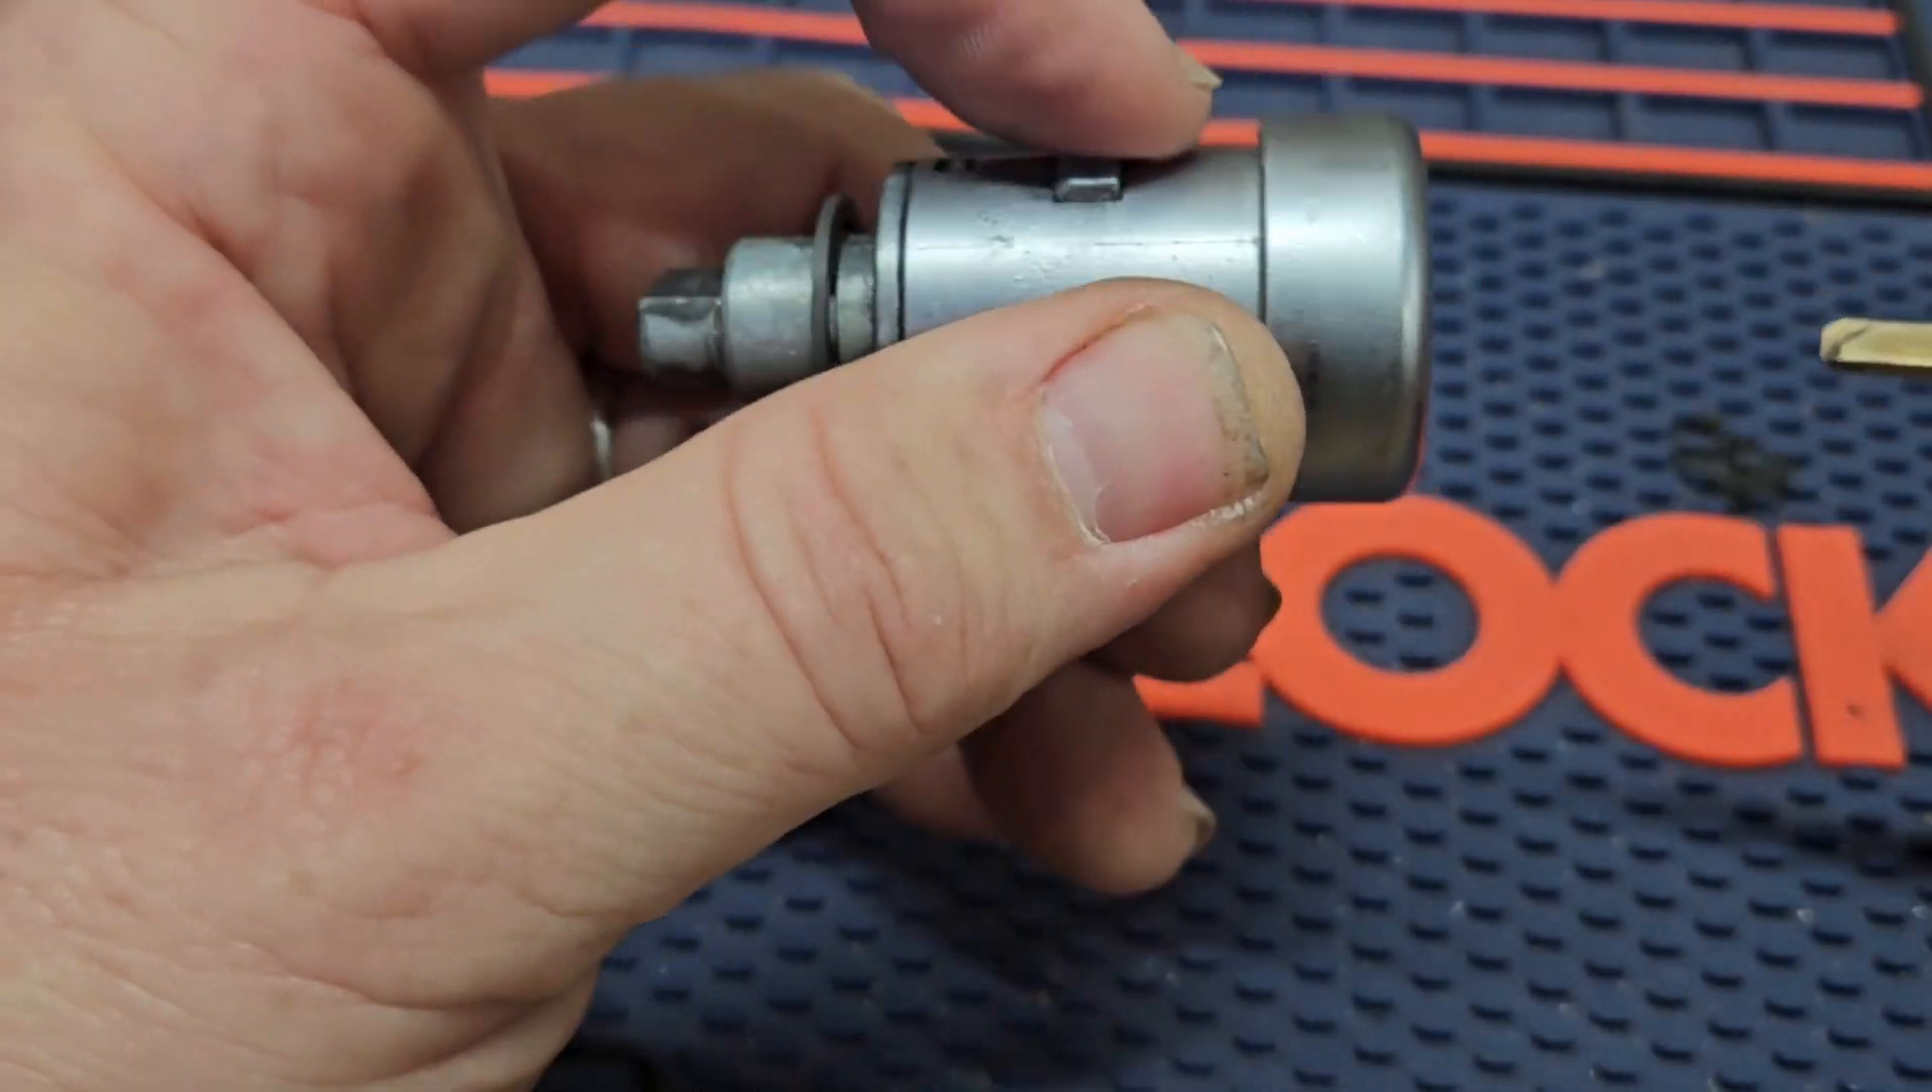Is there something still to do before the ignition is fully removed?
No.